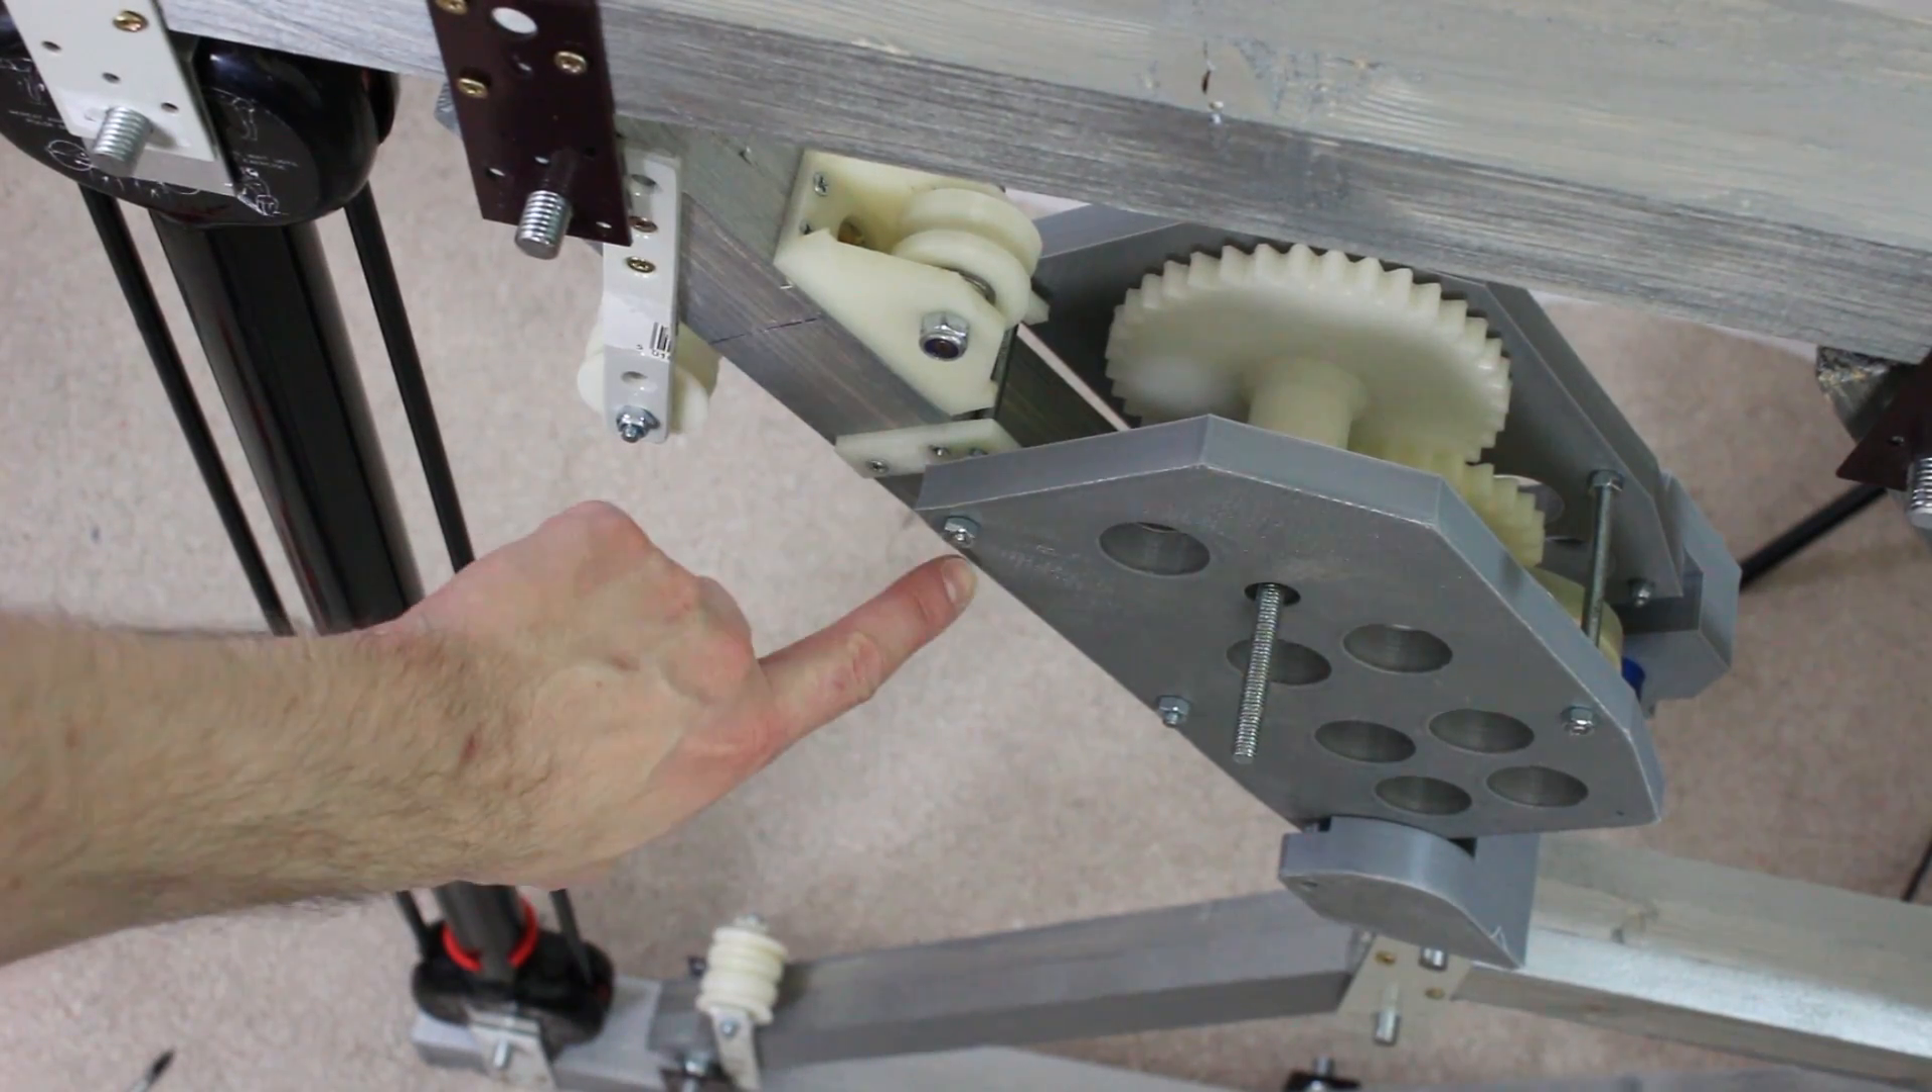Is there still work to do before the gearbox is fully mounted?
No.